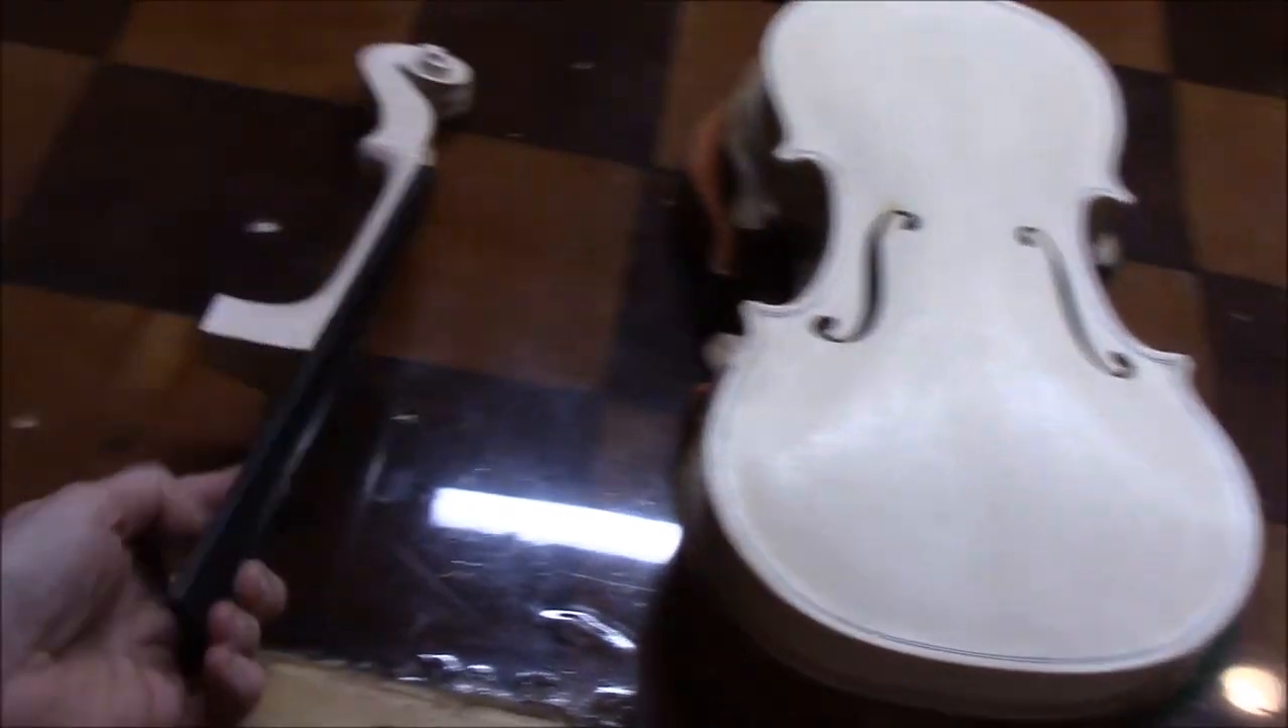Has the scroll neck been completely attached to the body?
No.